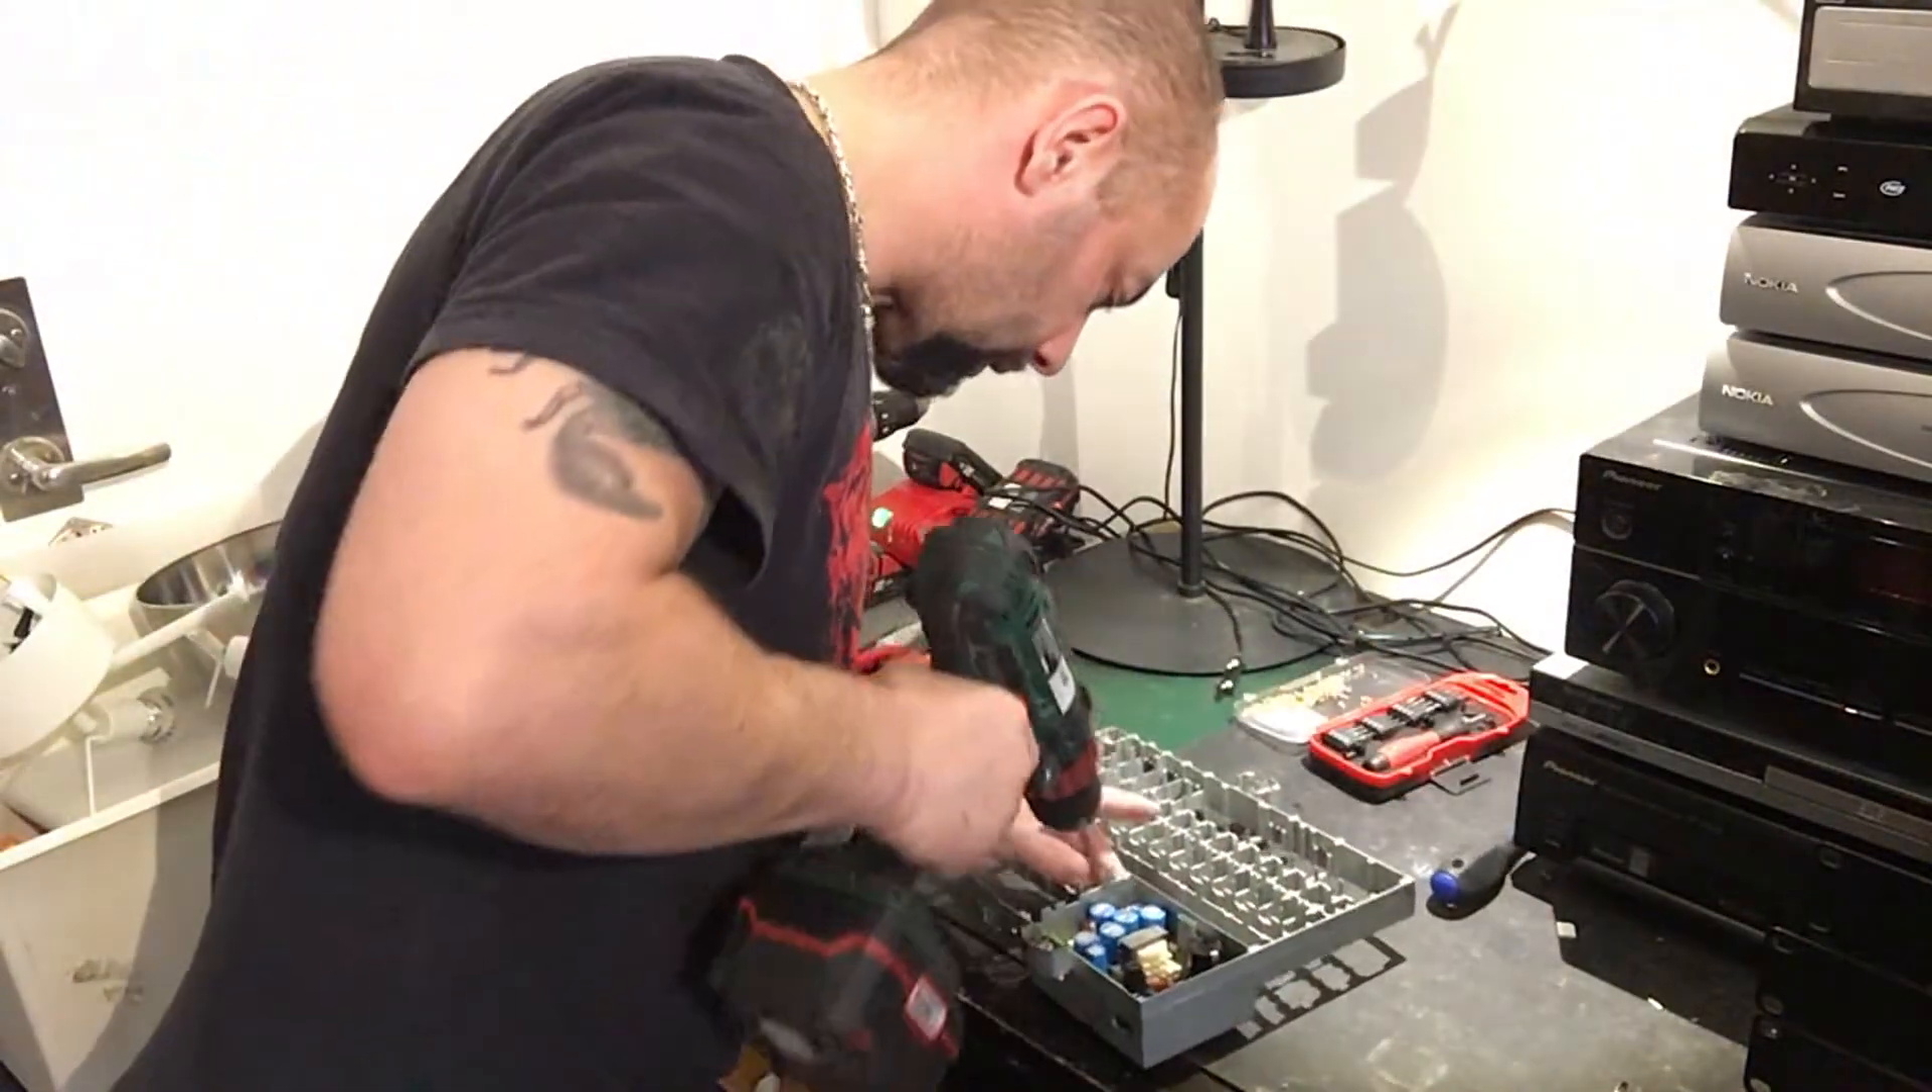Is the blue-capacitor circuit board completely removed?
No.